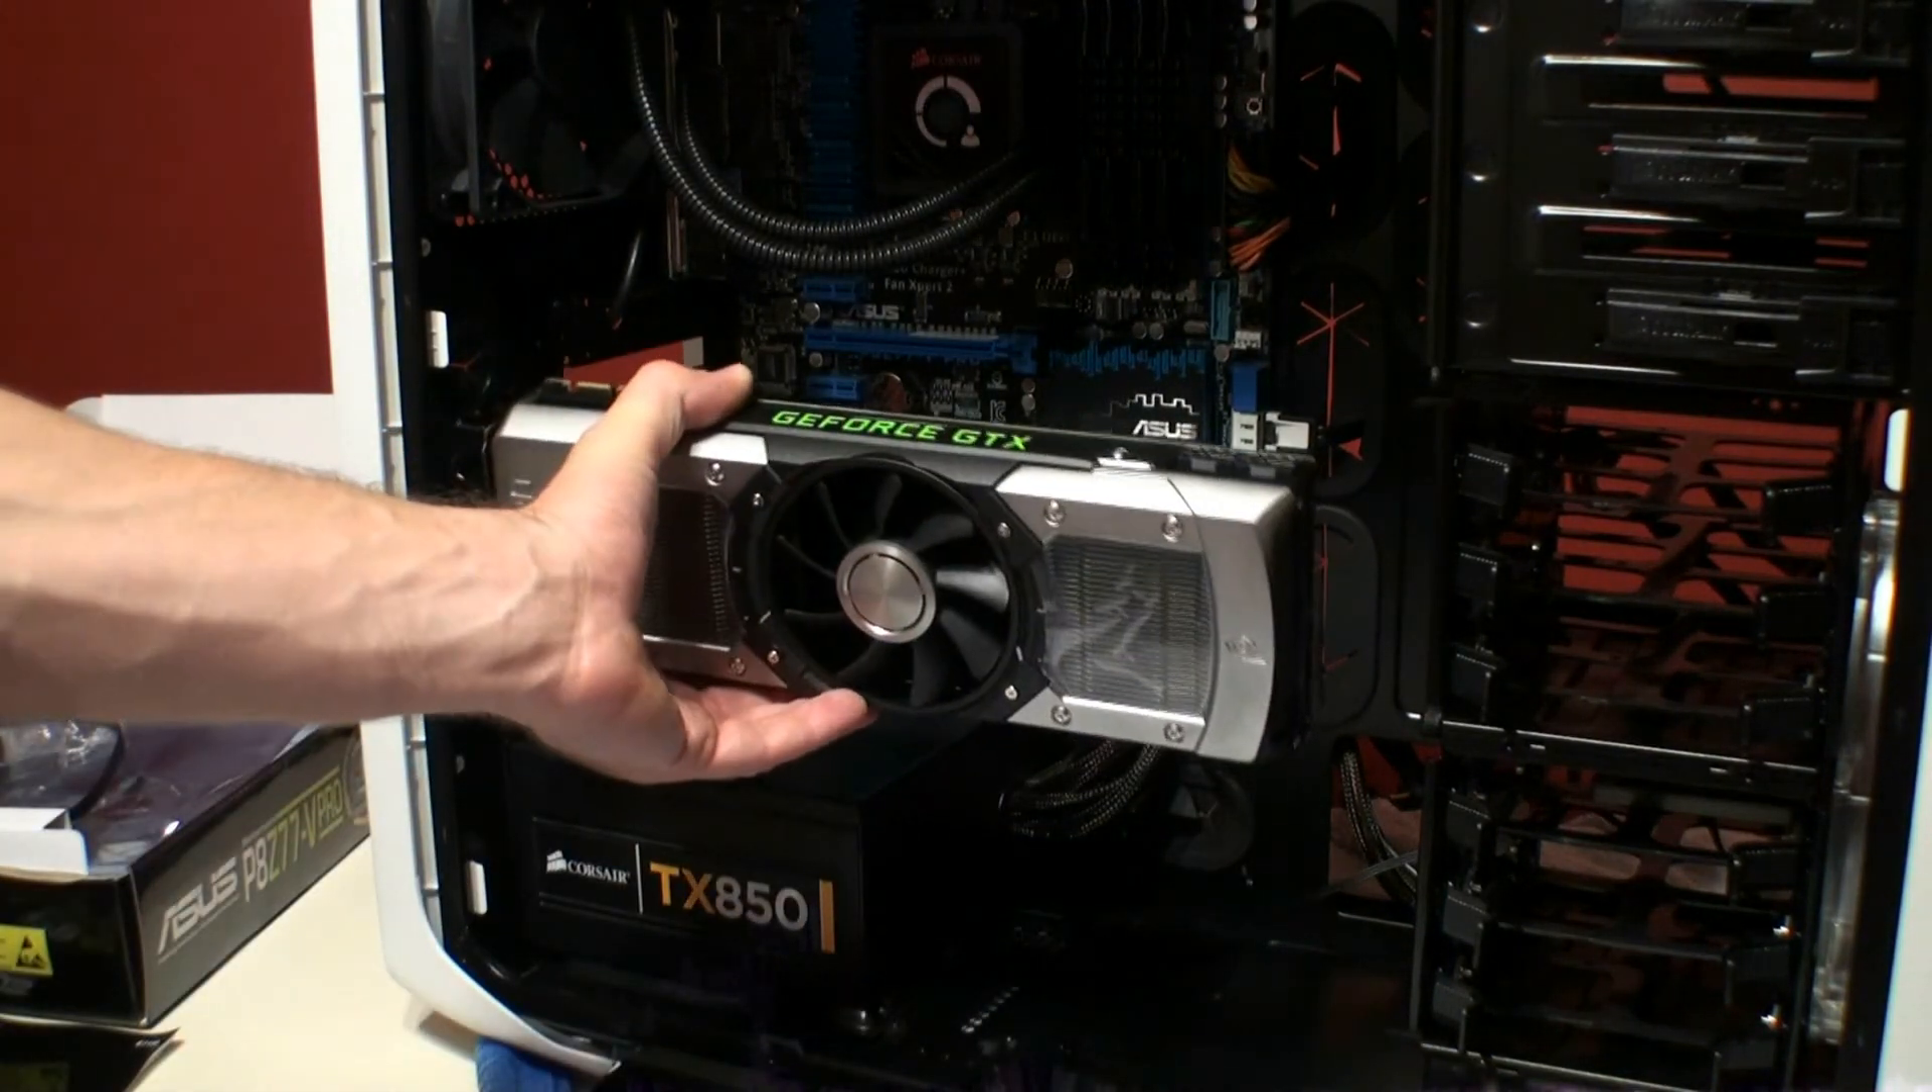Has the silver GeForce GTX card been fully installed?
No.